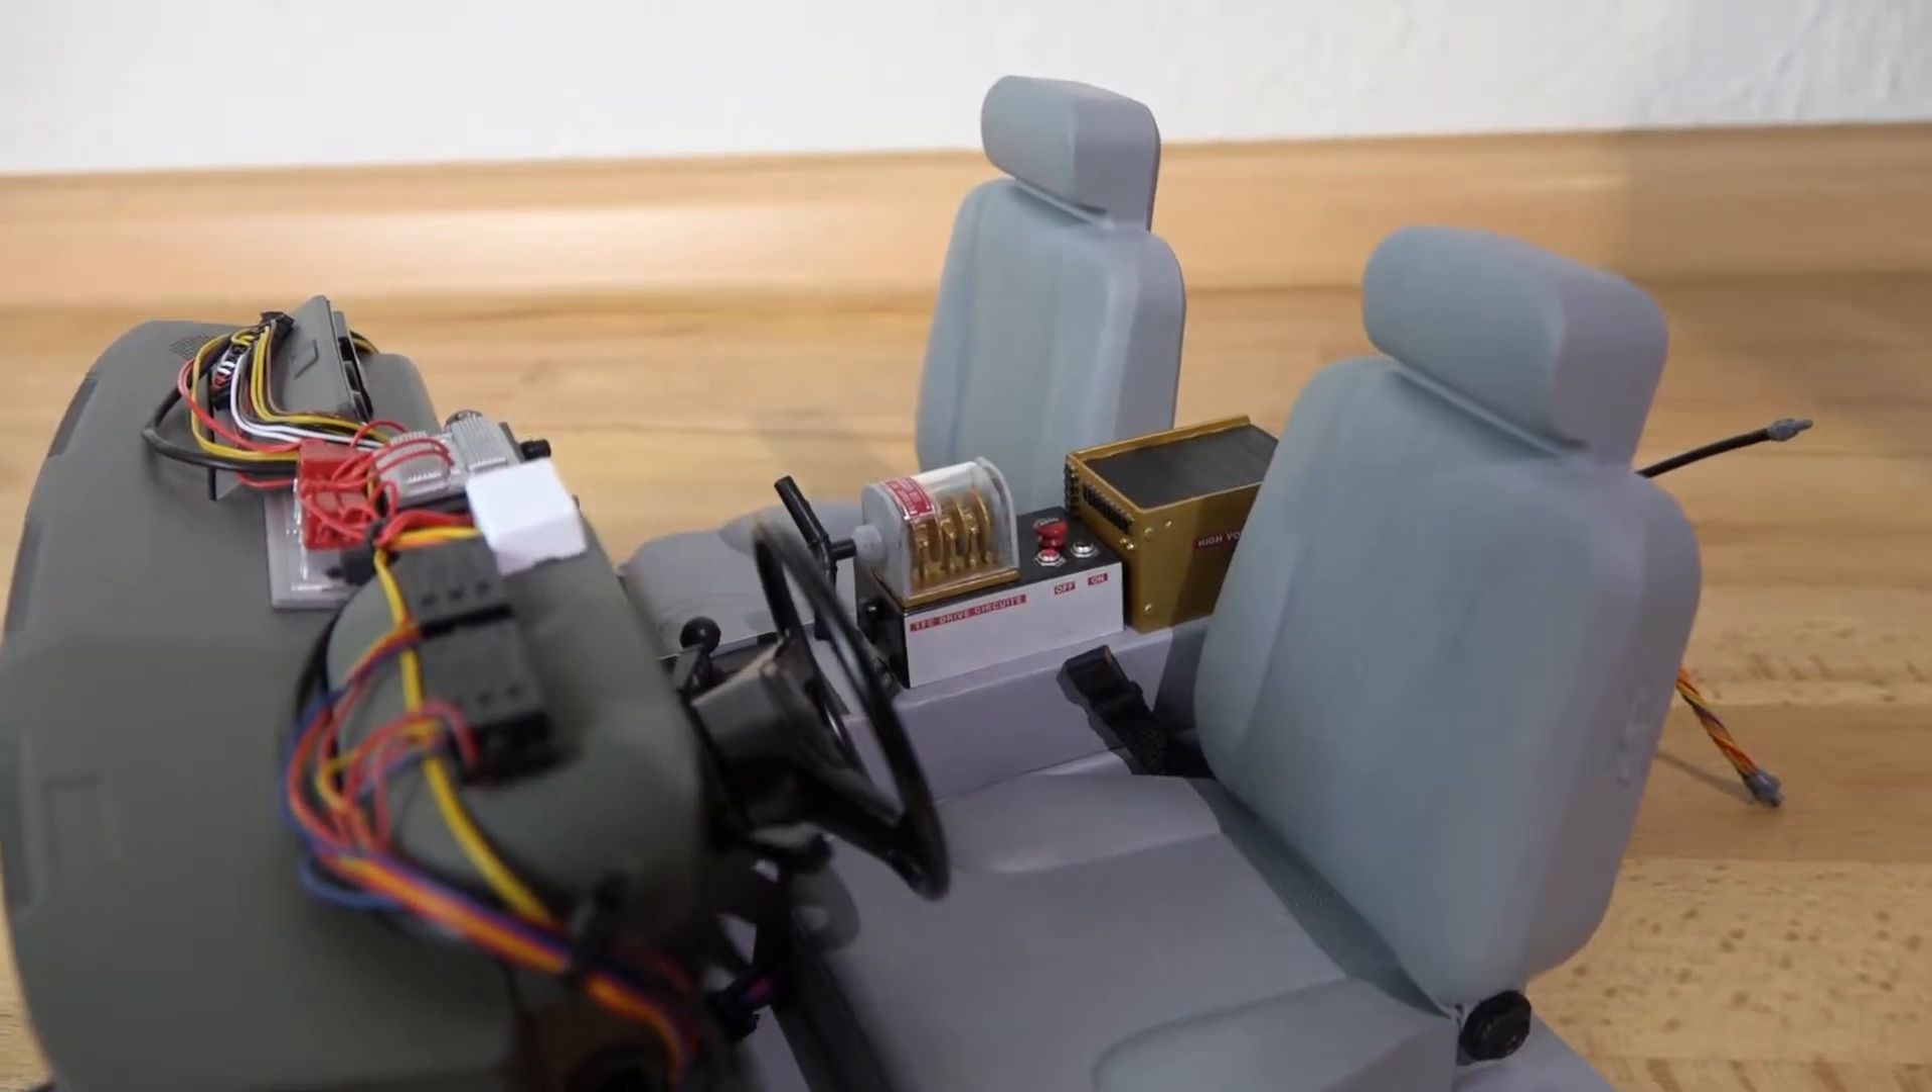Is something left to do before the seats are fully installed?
No.